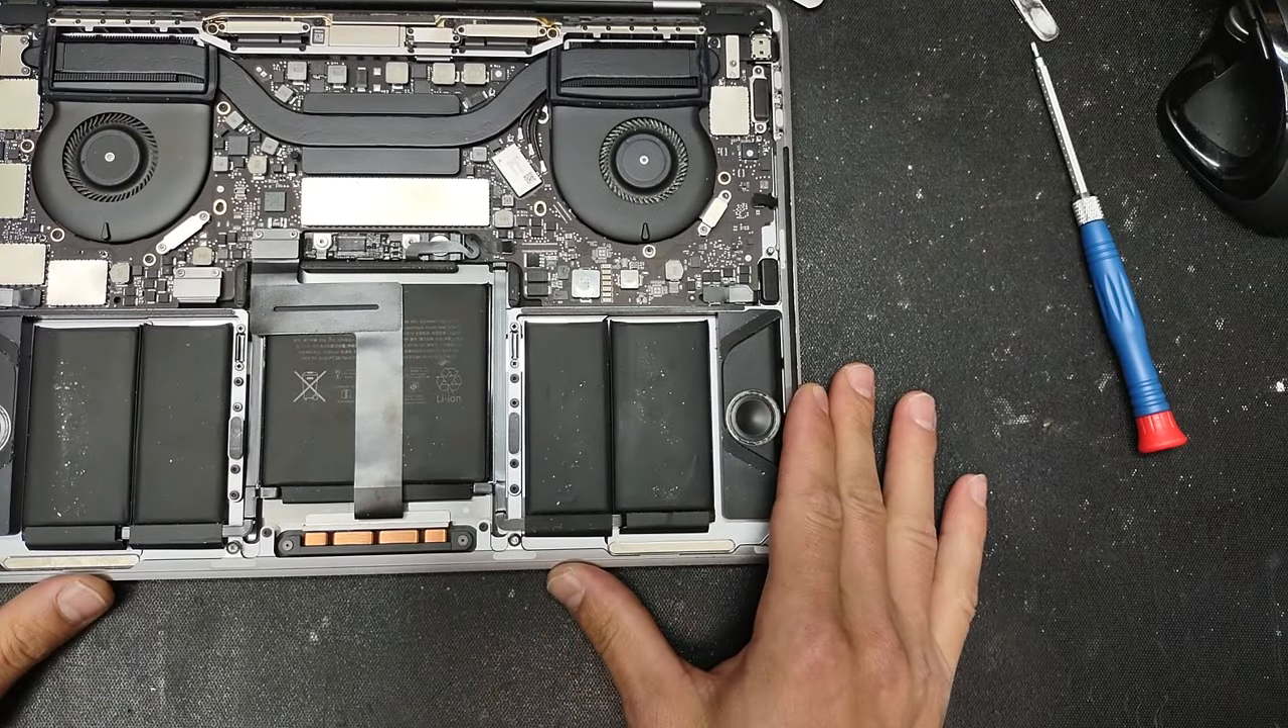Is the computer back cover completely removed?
Yes.